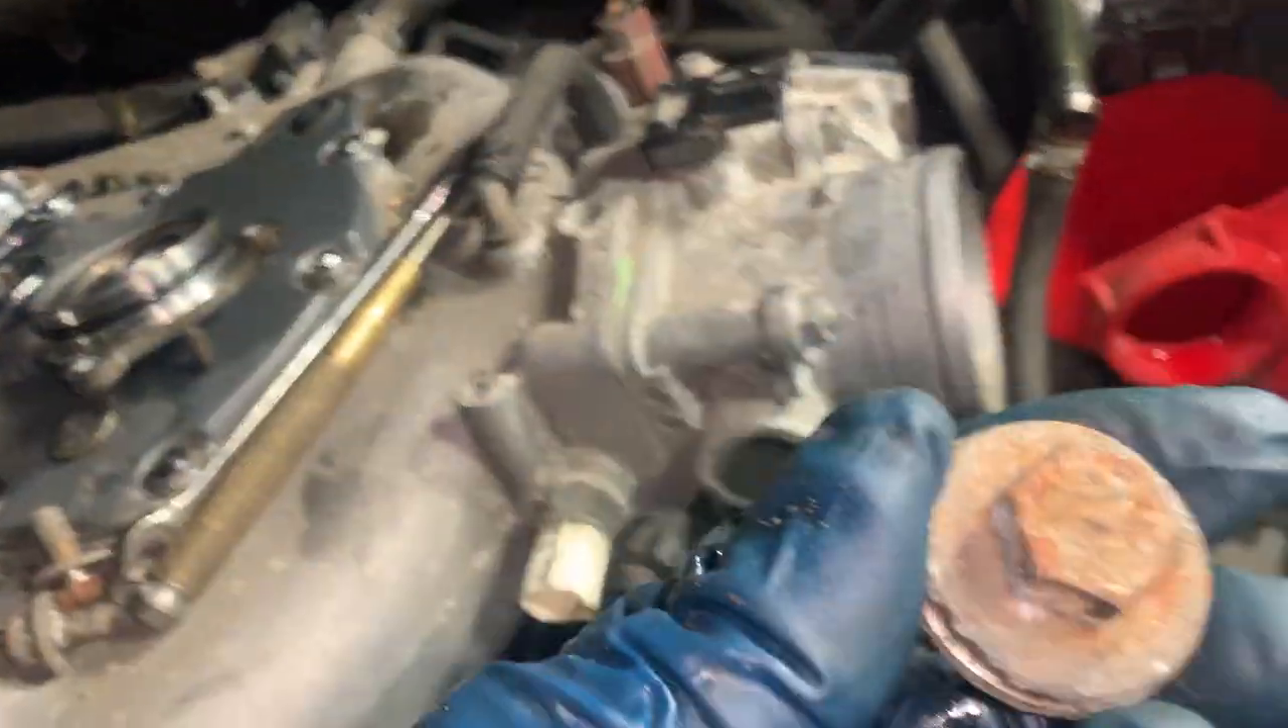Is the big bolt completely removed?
Yes.